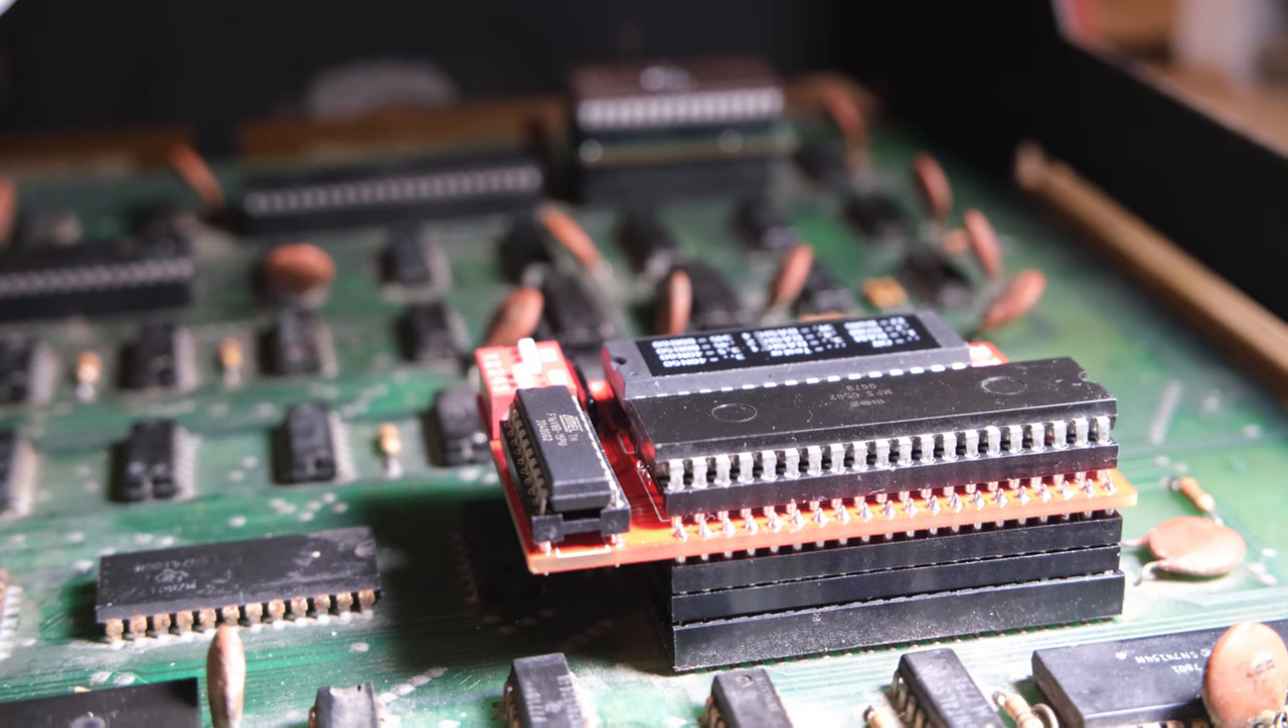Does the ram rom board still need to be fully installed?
No.